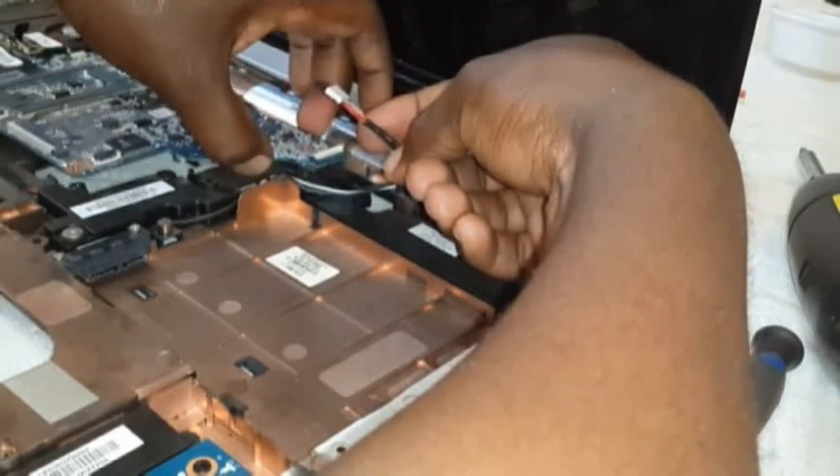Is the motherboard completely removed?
No.